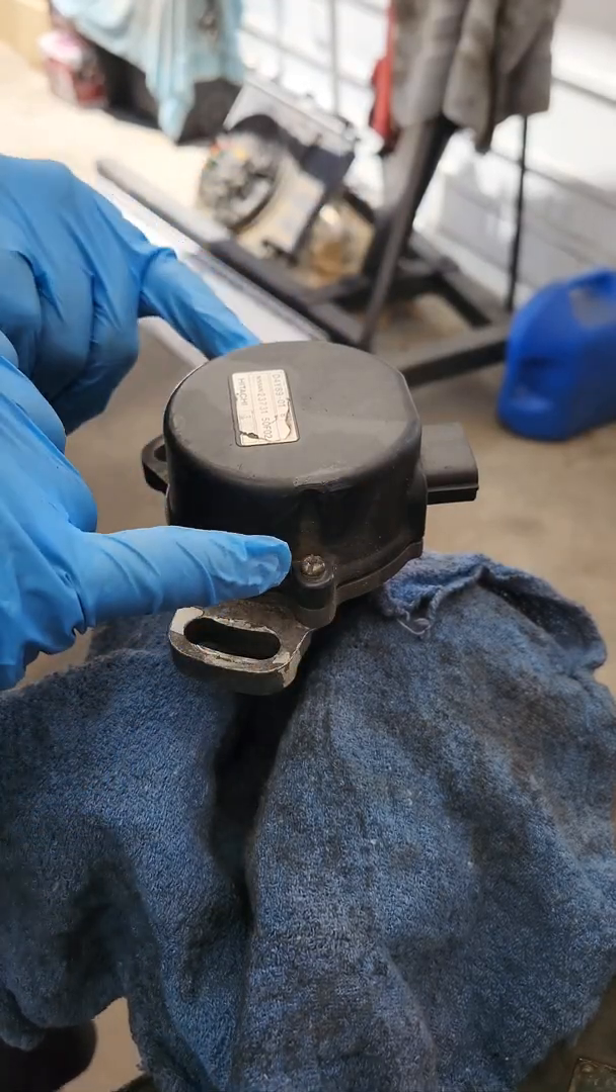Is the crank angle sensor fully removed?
Yes.